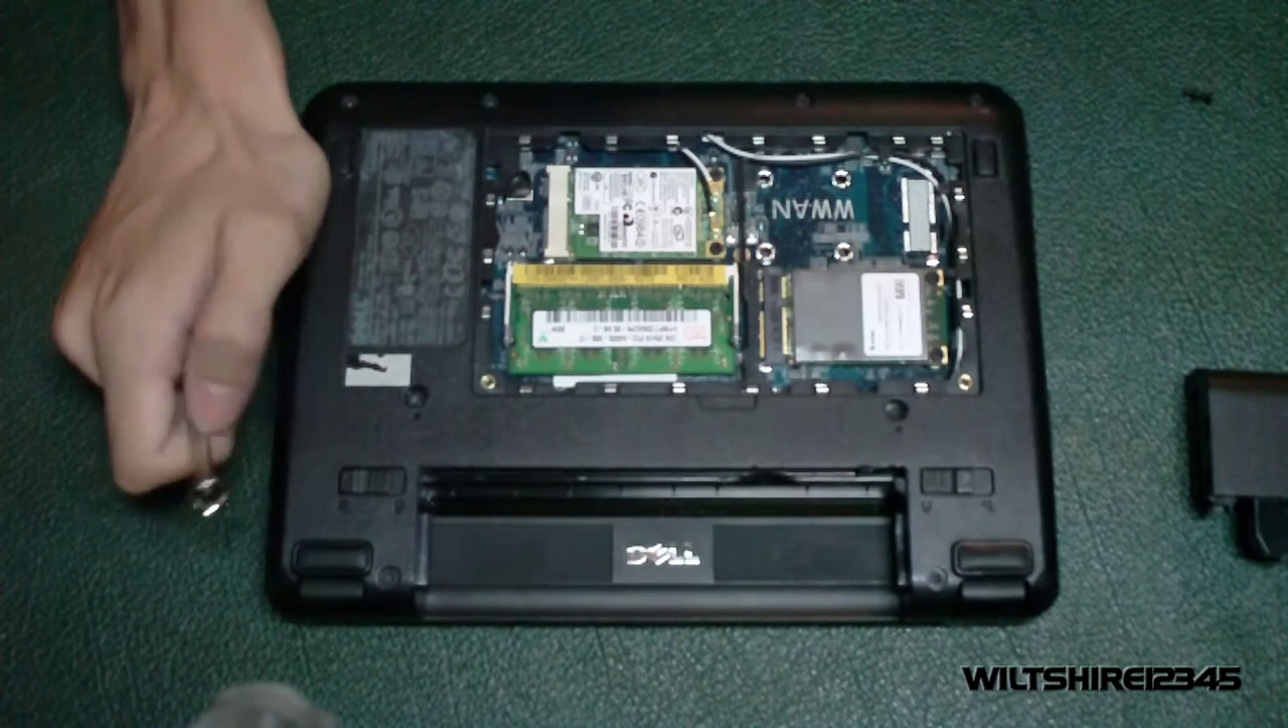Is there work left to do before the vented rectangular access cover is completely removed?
No.